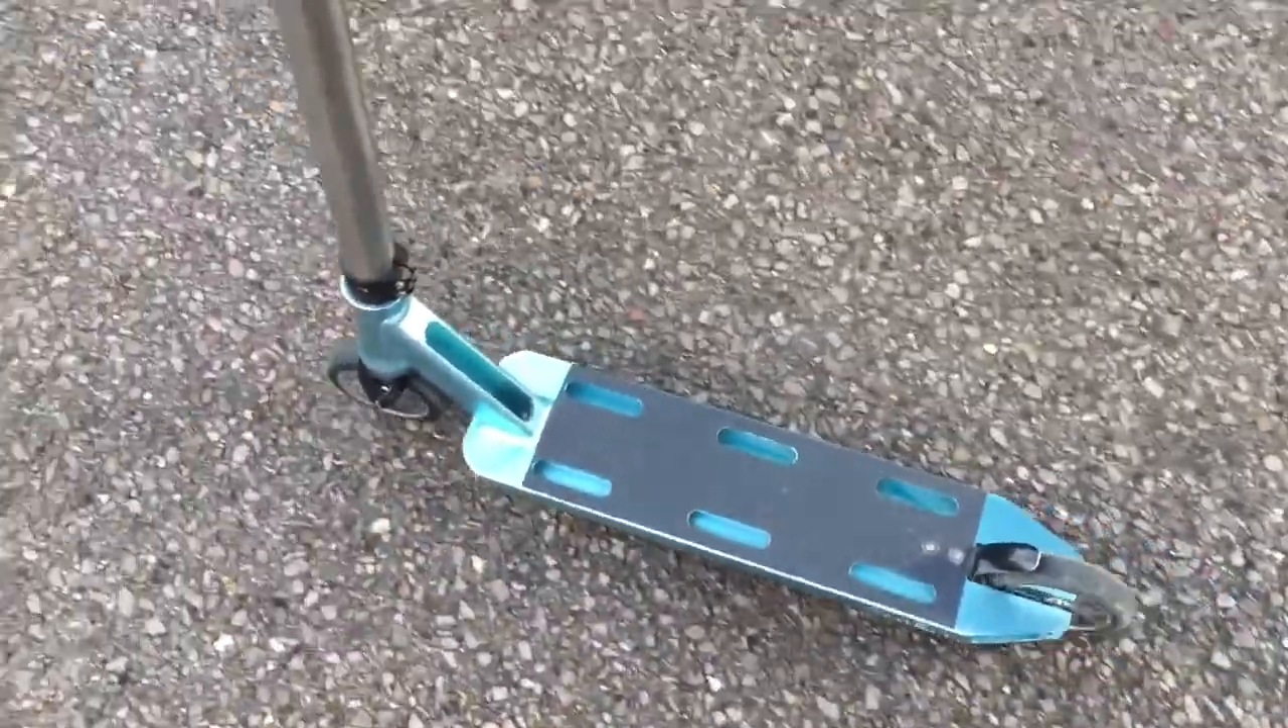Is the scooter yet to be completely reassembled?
No.